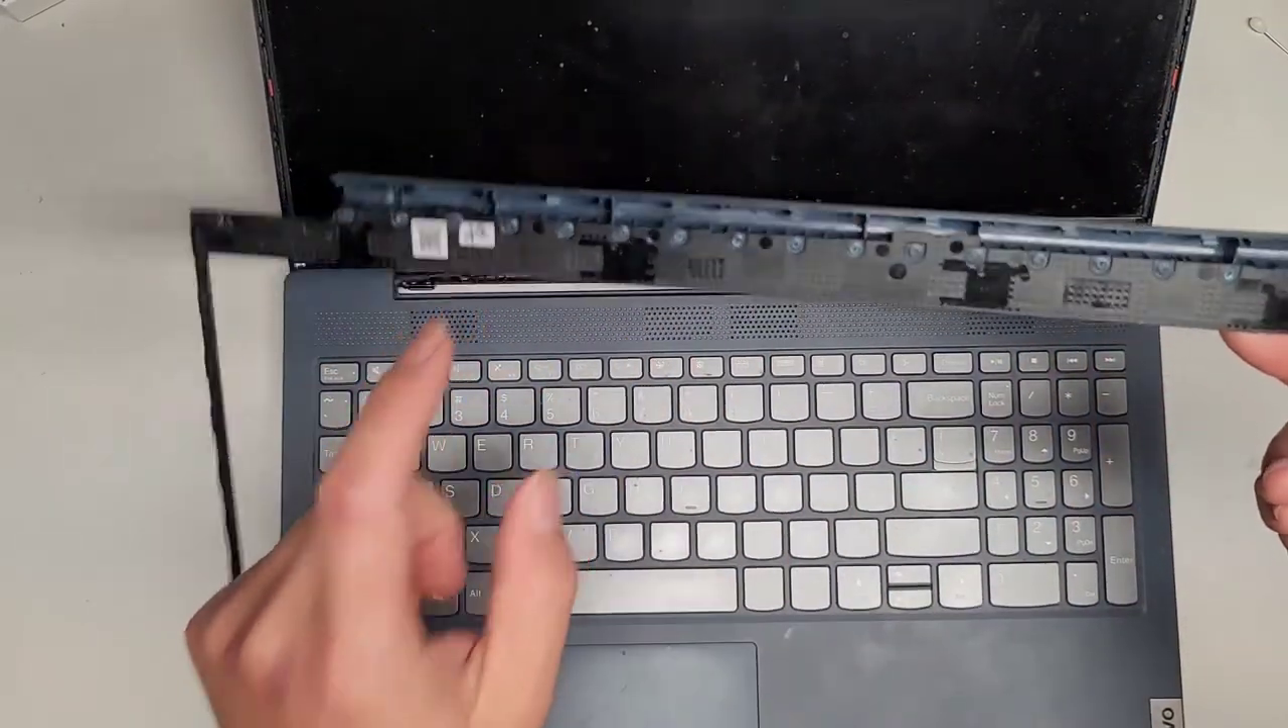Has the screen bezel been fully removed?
Yes.